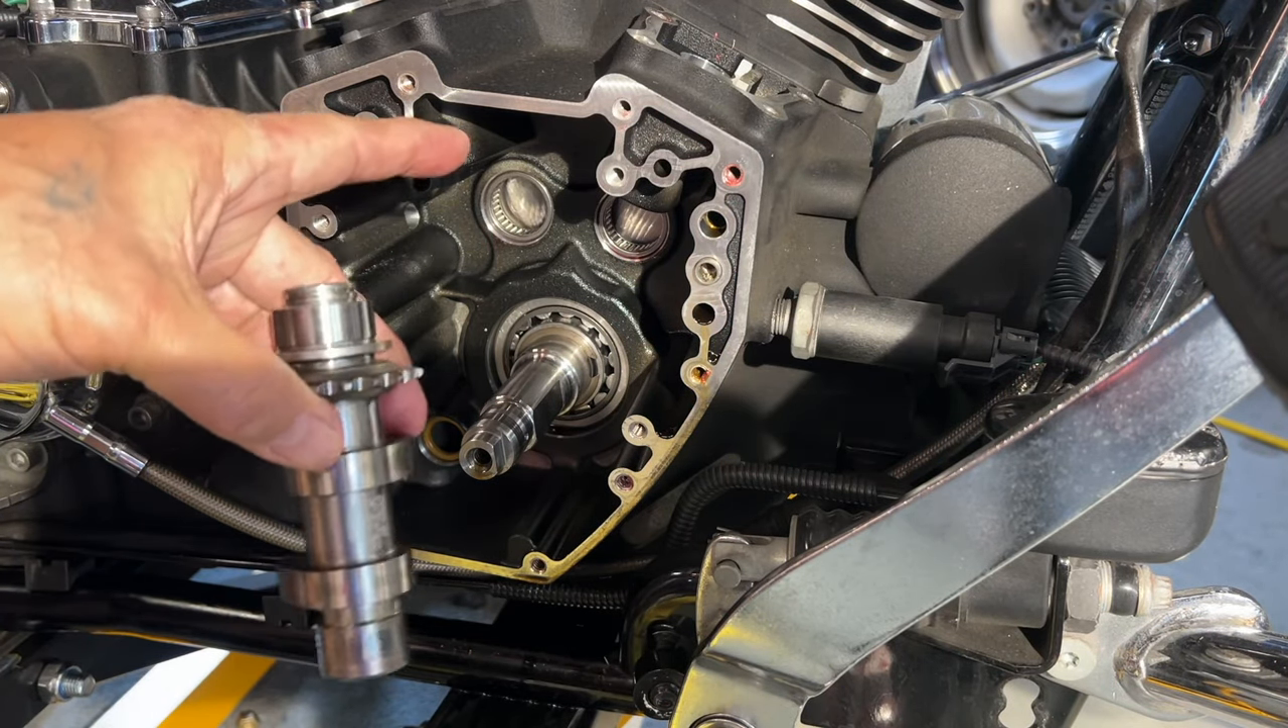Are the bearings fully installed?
Yes.